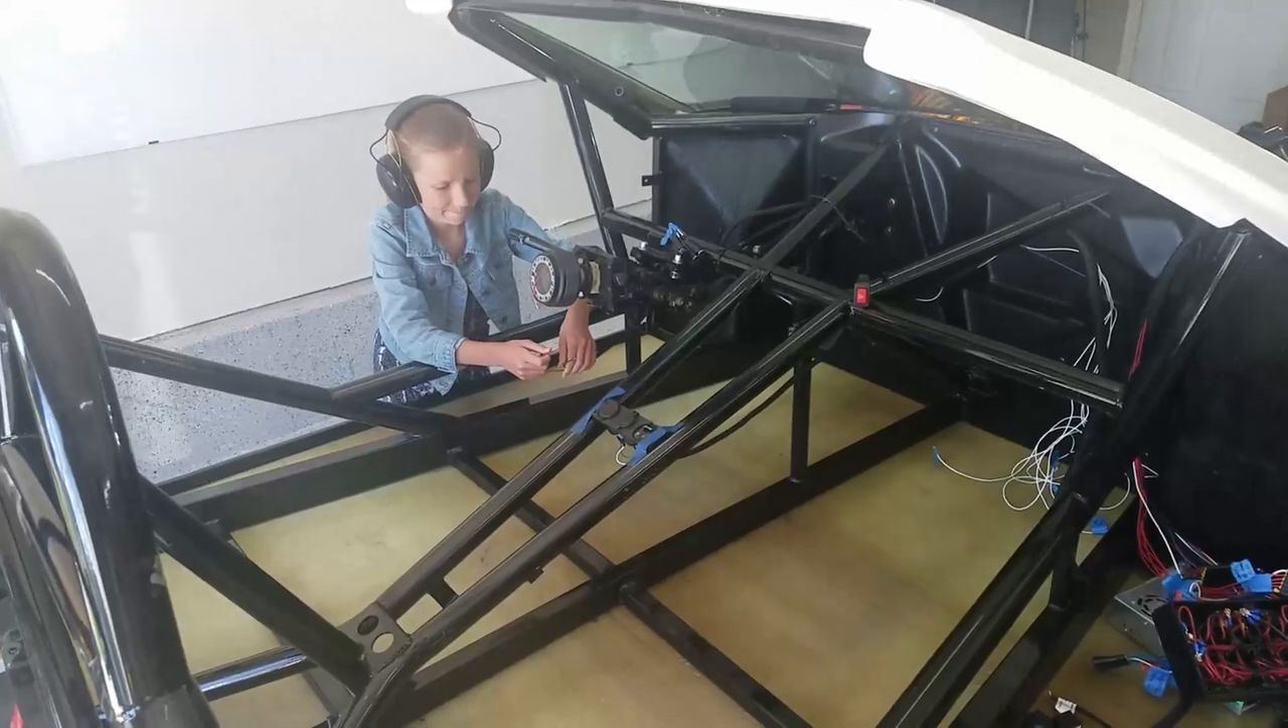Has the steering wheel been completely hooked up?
No.